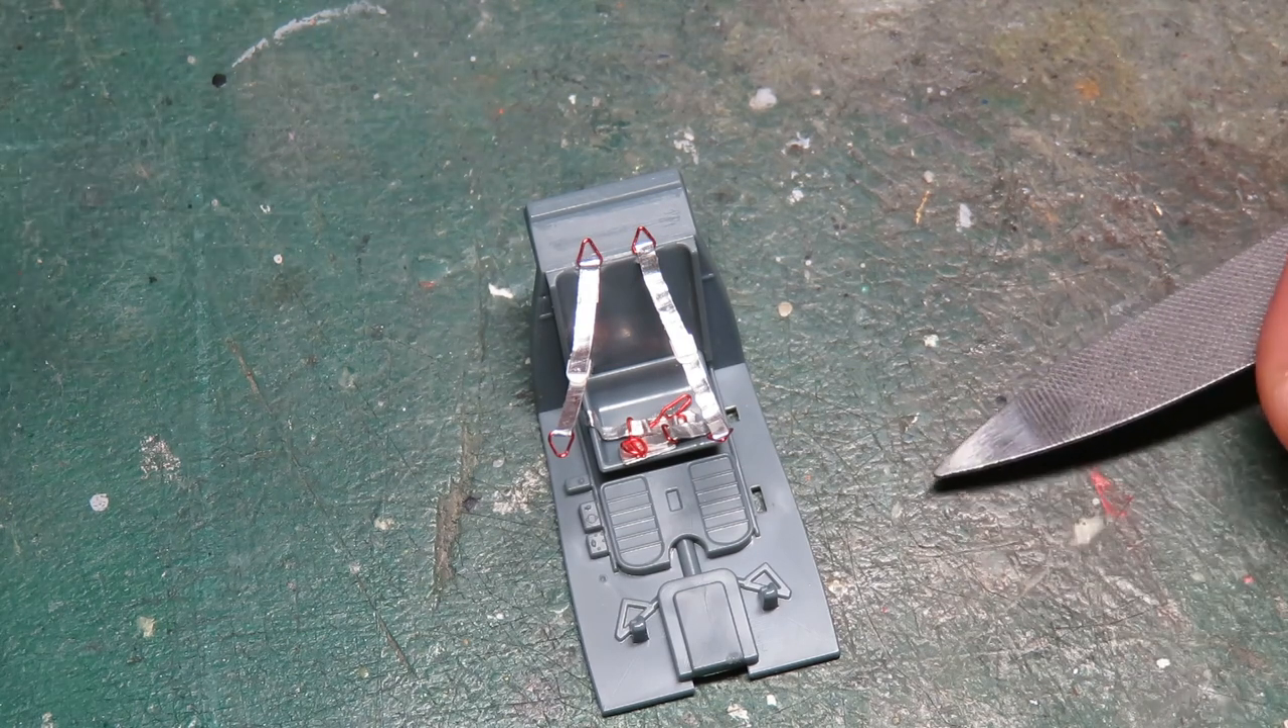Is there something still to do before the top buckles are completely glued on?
No.